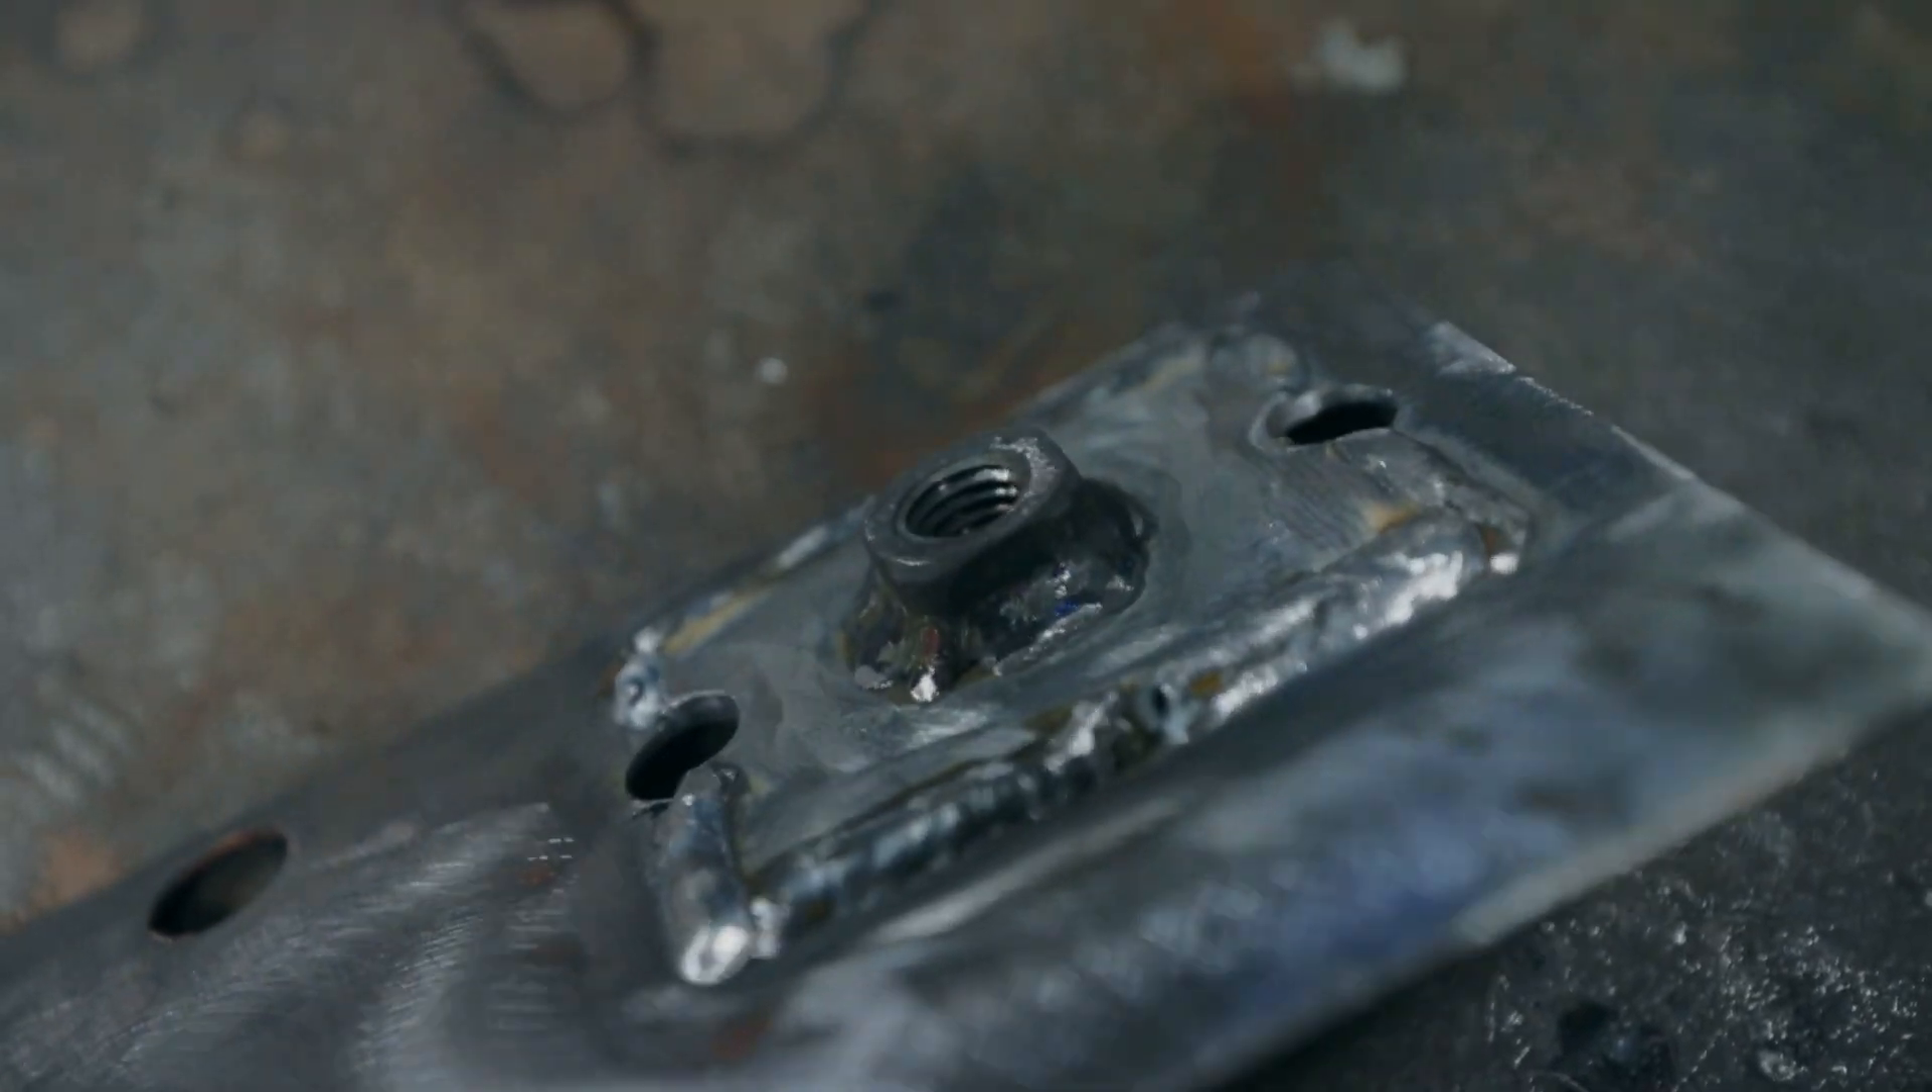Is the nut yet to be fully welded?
No.